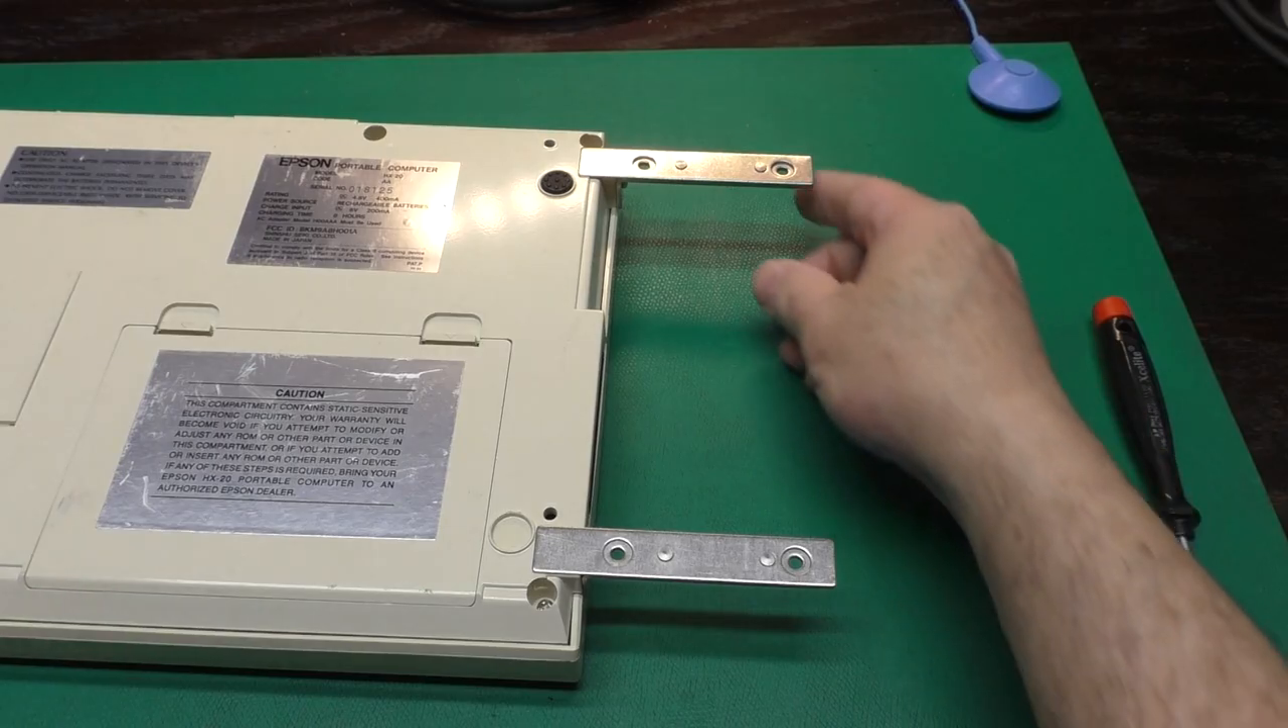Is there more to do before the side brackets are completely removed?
Yes.